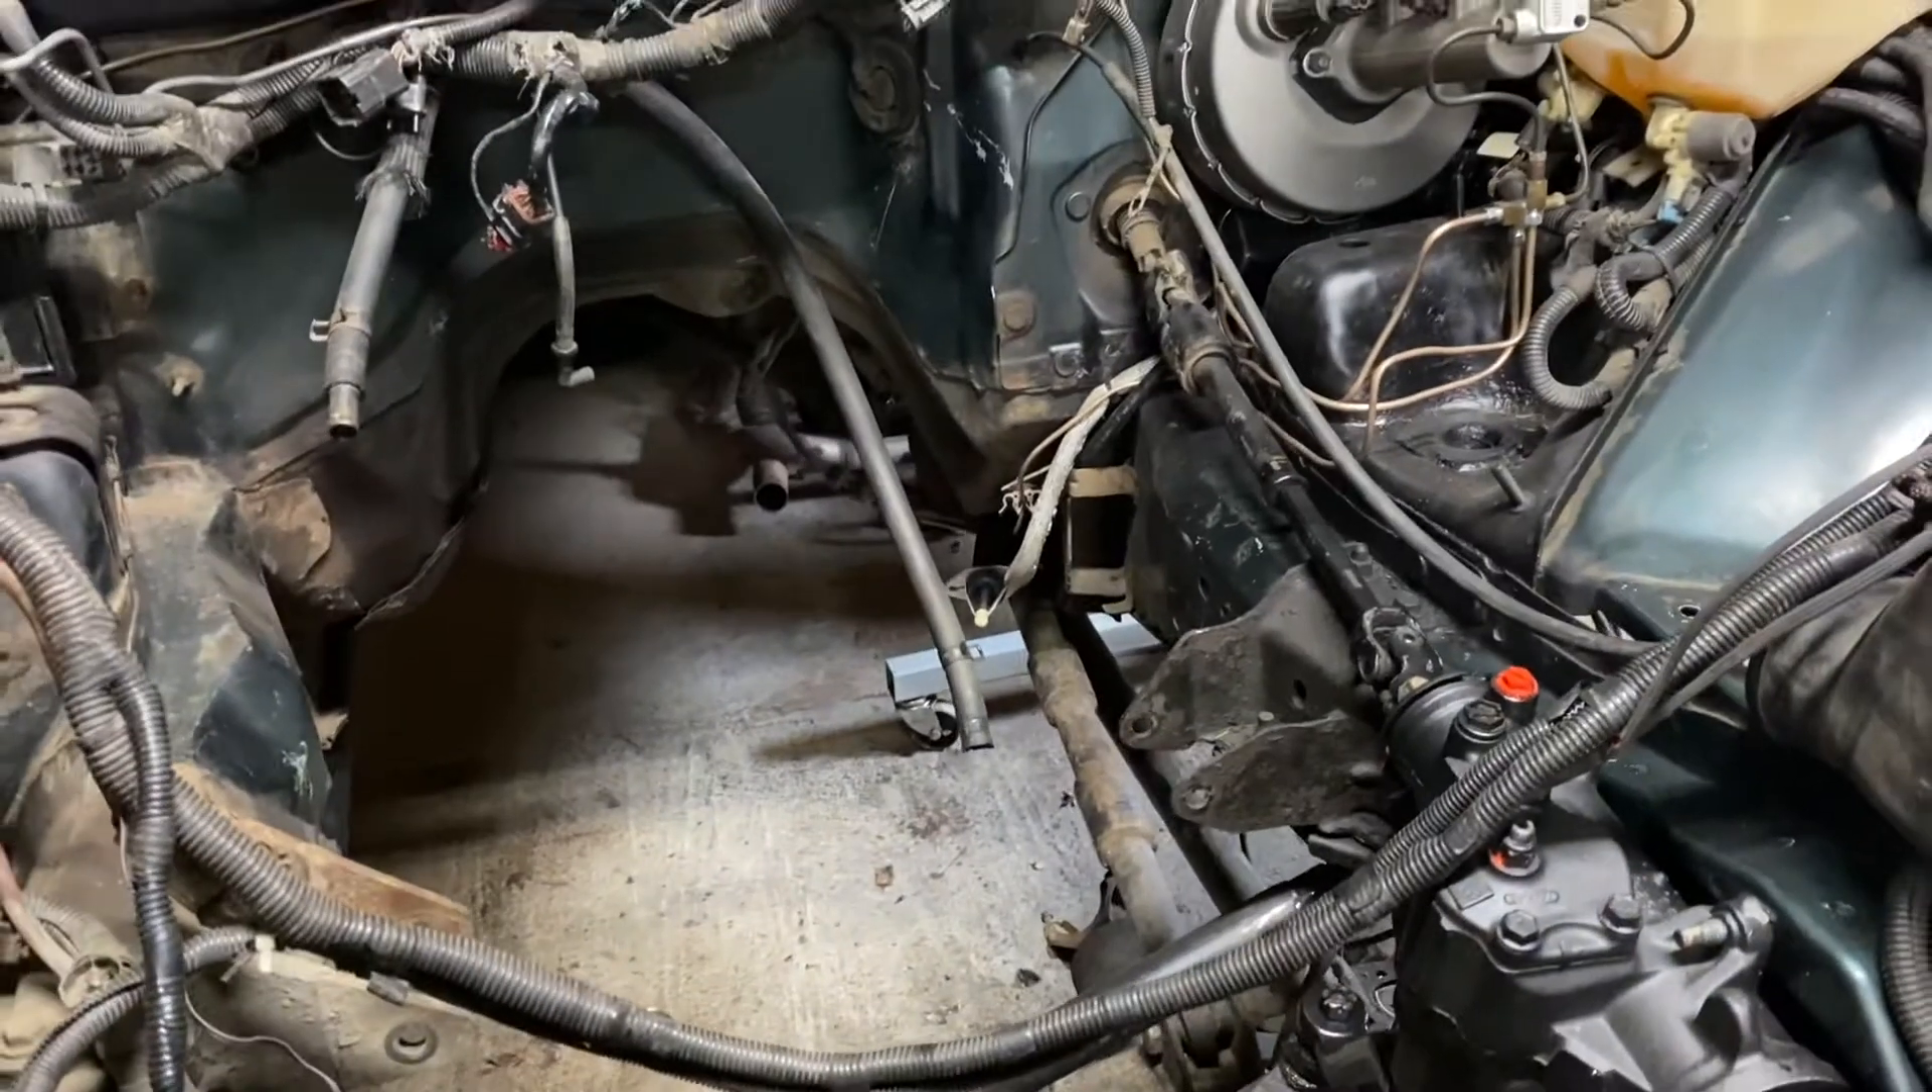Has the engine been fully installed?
No.